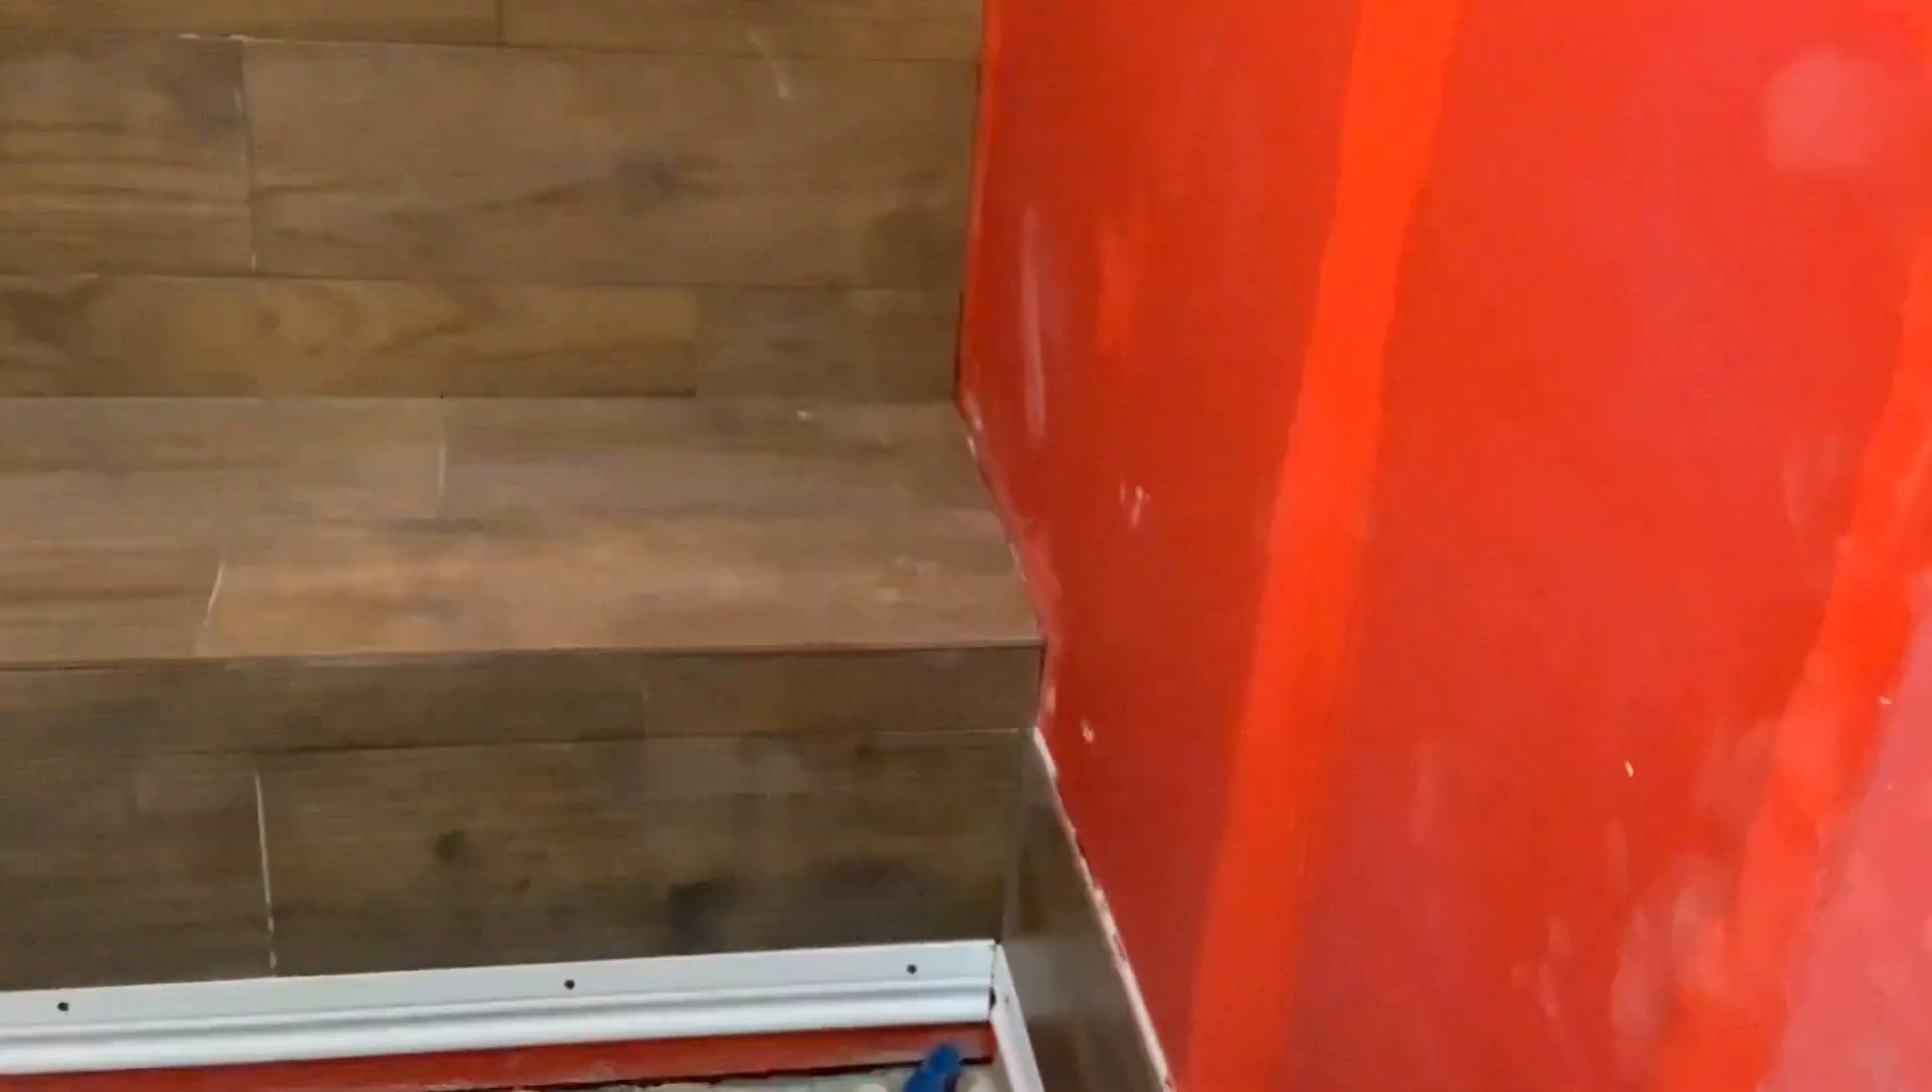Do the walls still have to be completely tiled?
Yes.